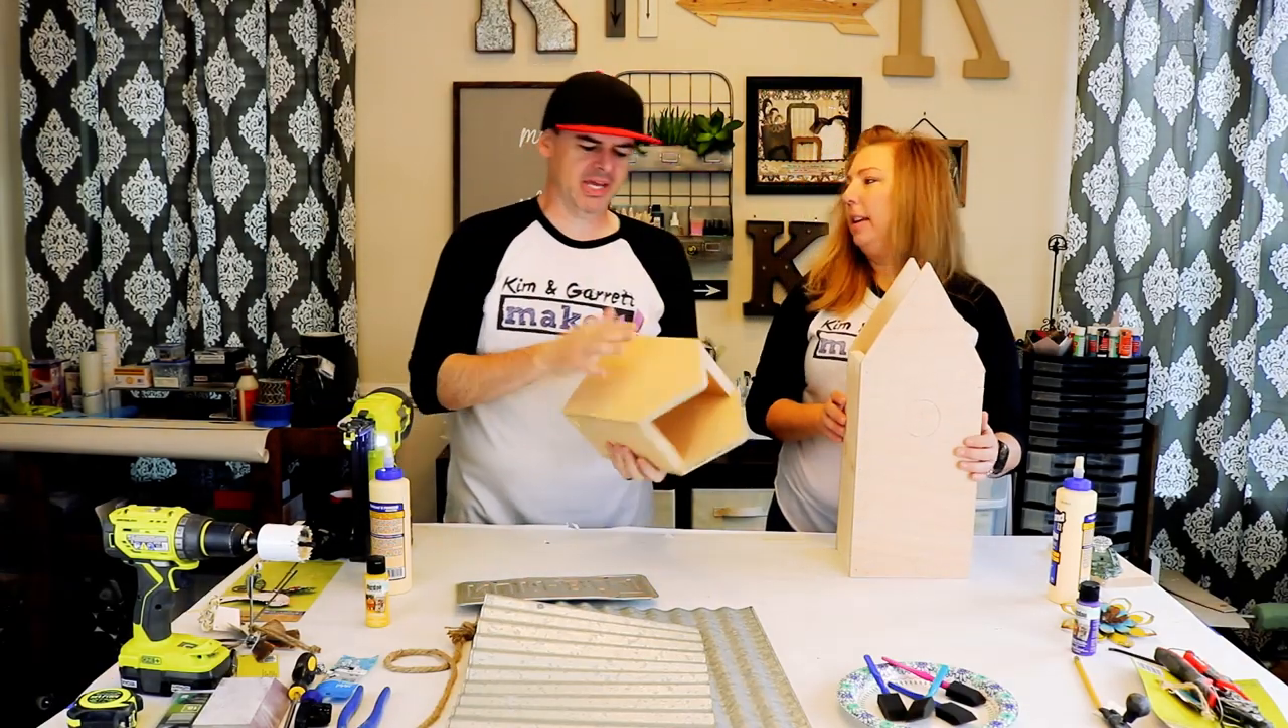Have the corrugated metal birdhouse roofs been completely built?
No.